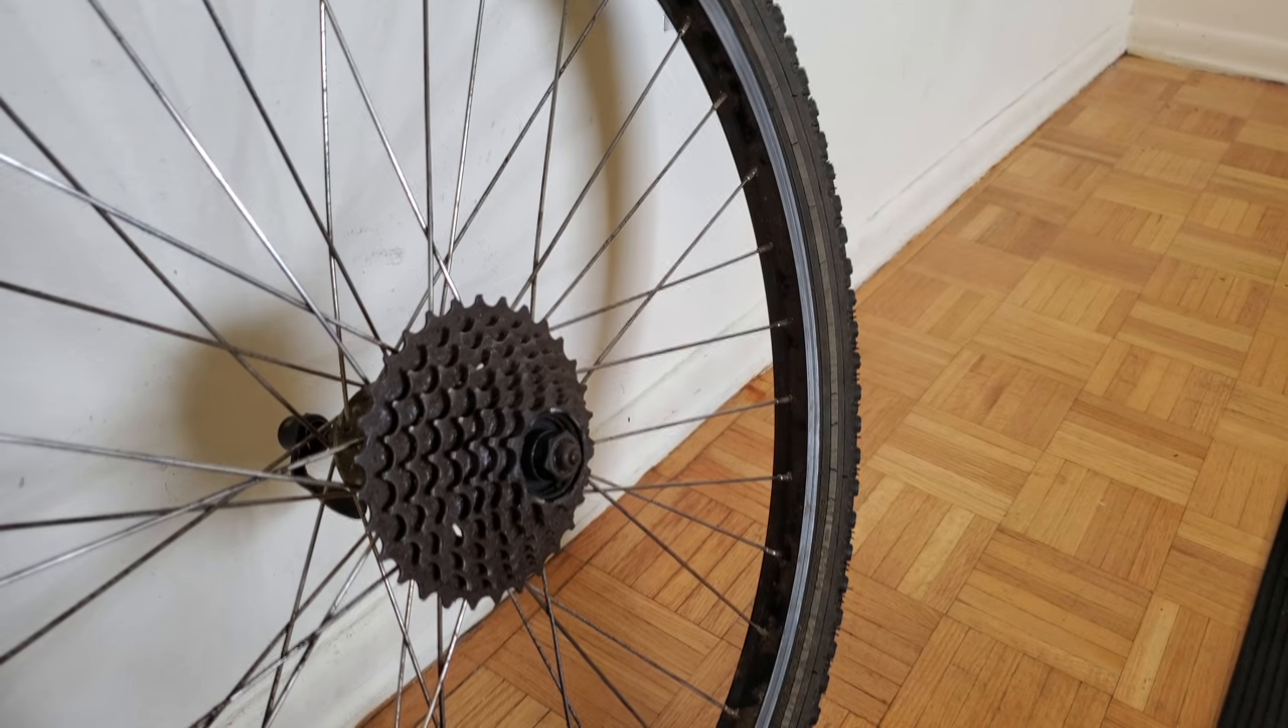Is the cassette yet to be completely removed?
Yes.